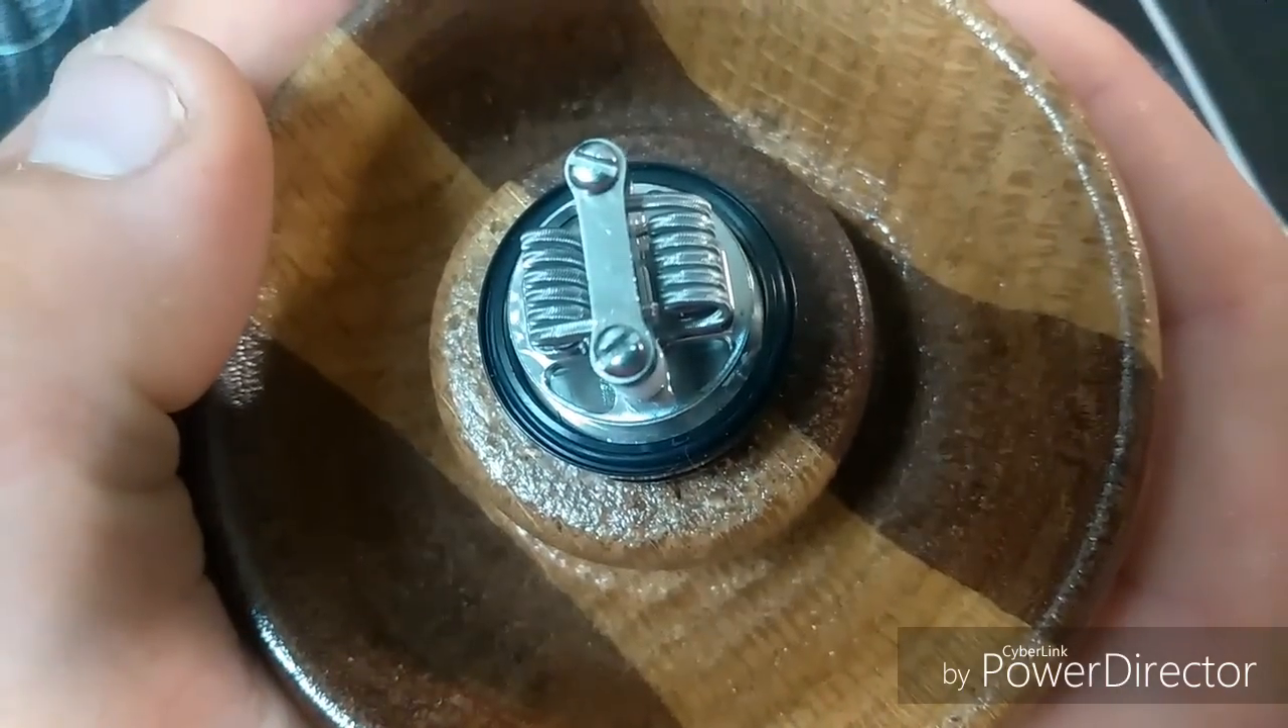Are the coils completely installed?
Yes.